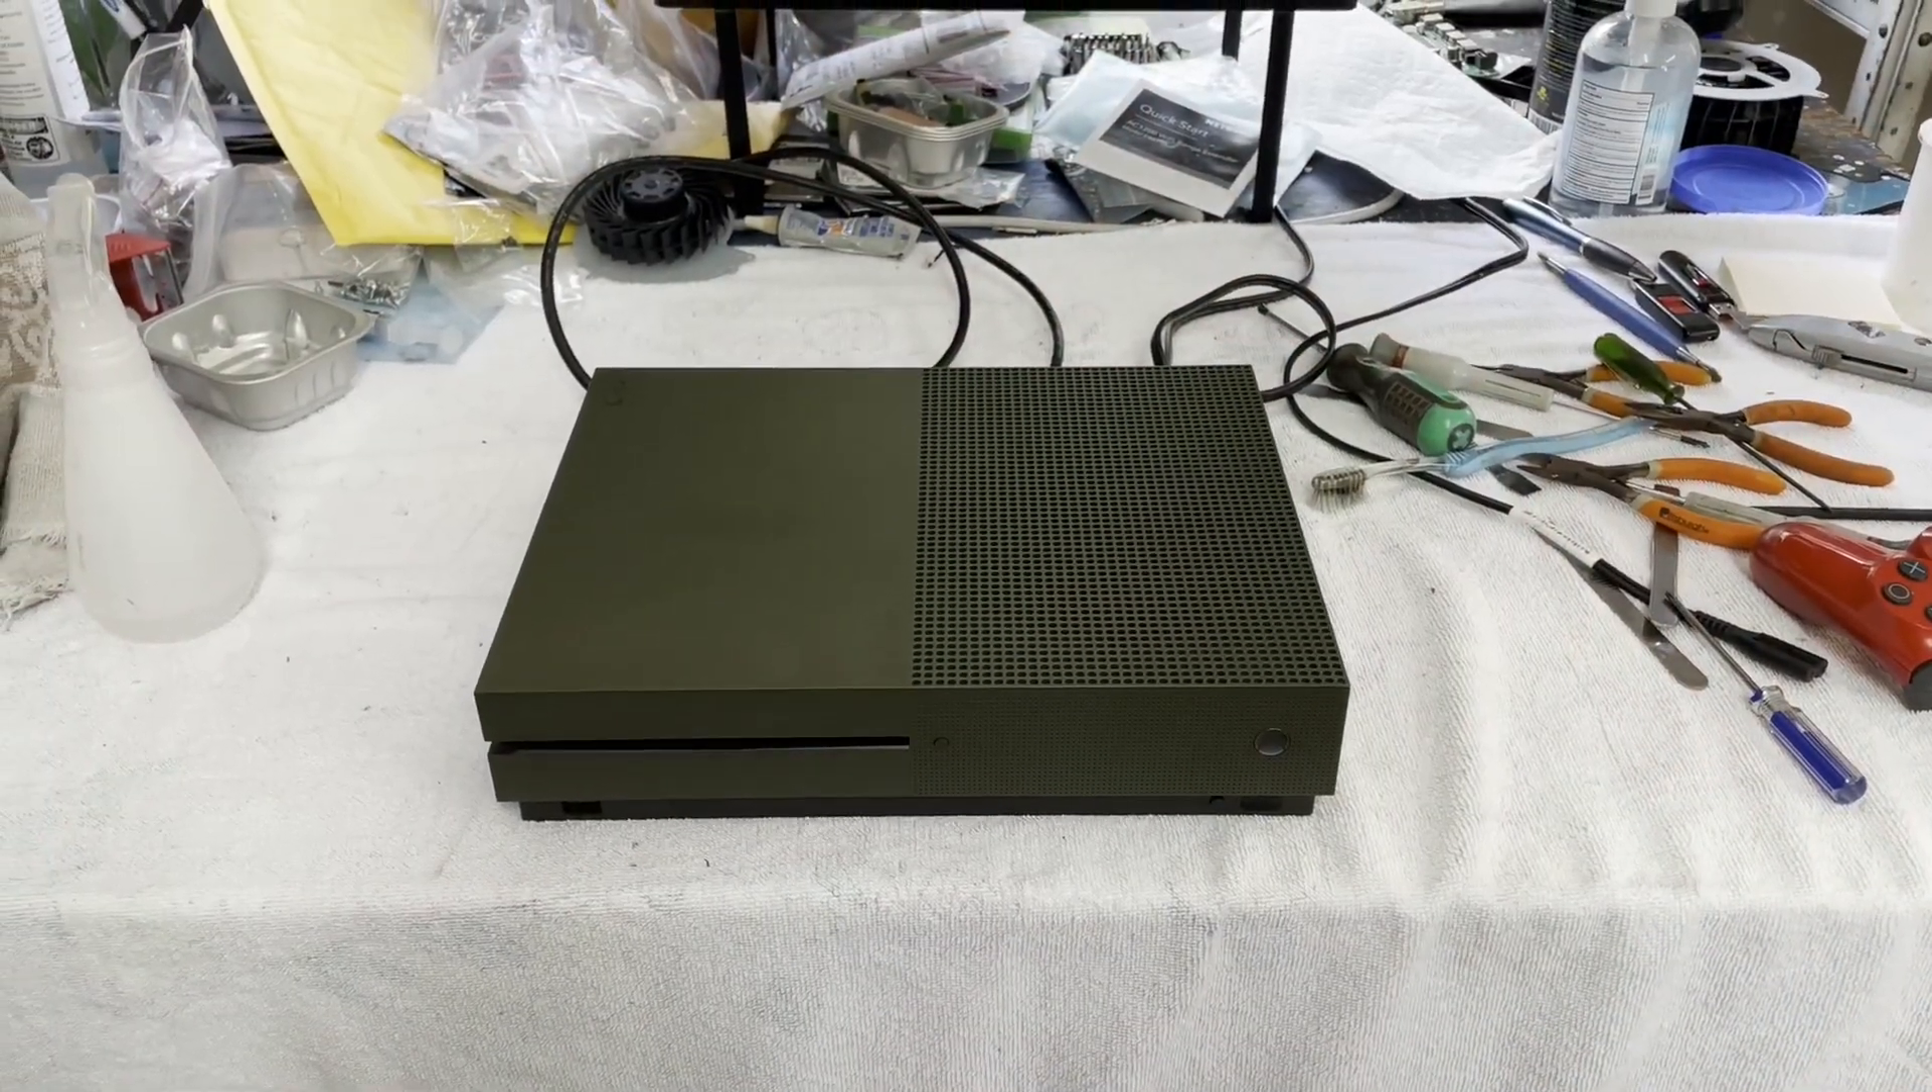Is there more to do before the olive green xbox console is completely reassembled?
No.